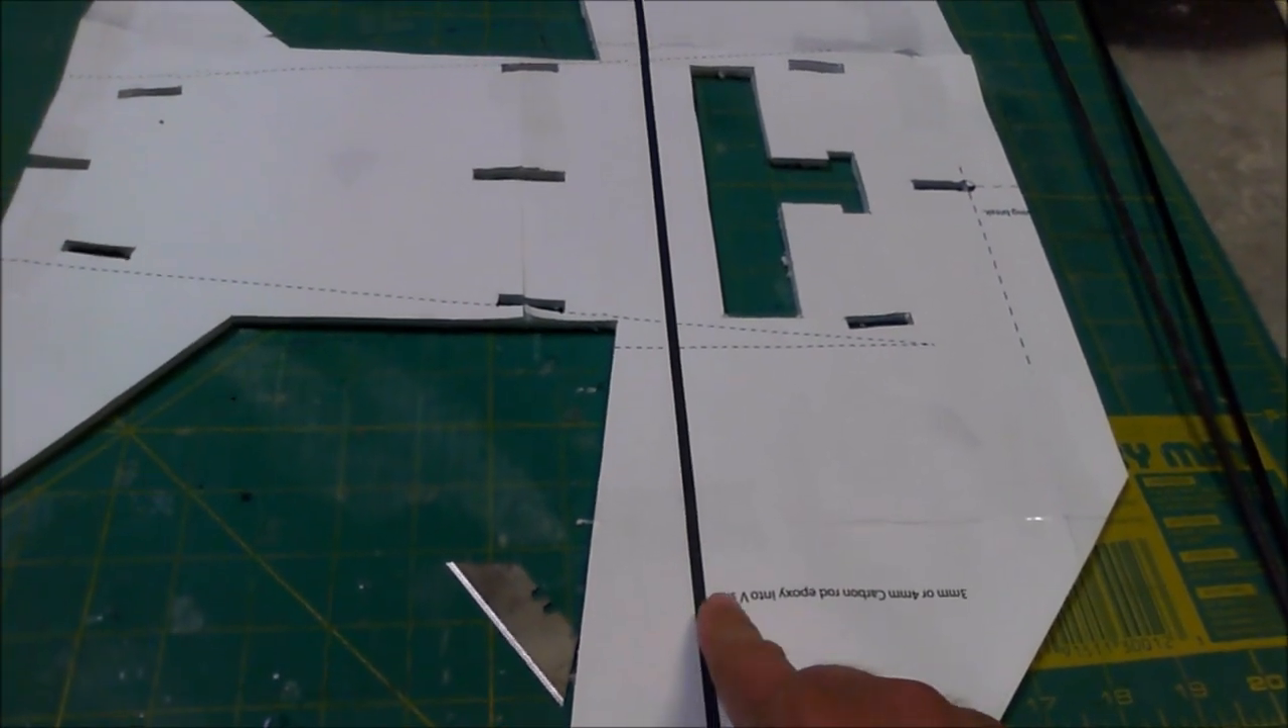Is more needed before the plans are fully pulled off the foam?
Yes.